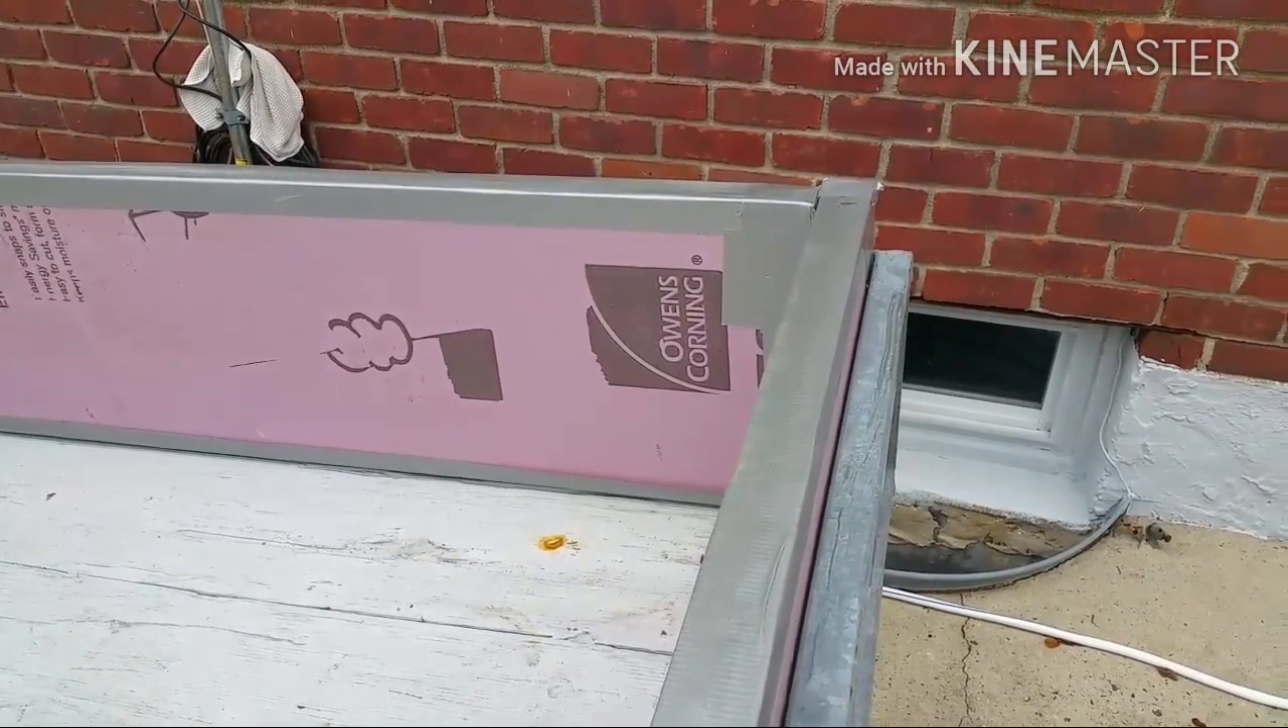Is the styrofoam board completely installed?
Yes.